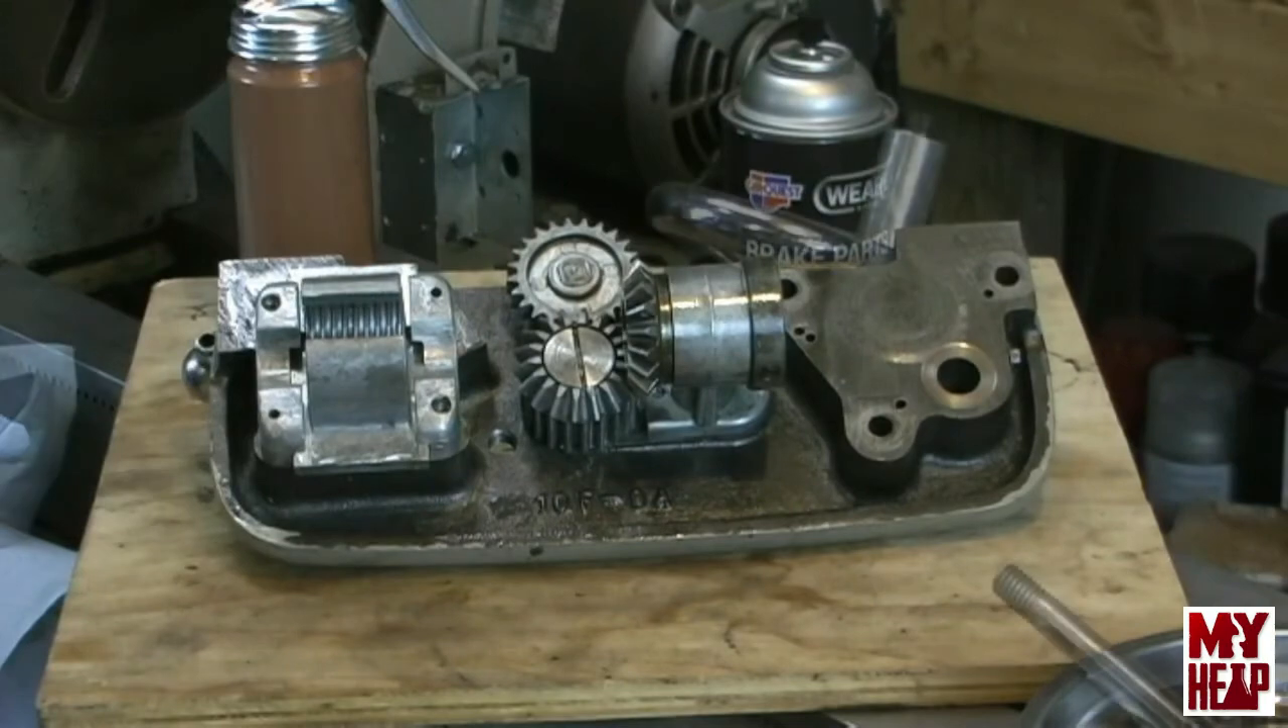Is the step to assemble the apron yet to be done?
Yes.